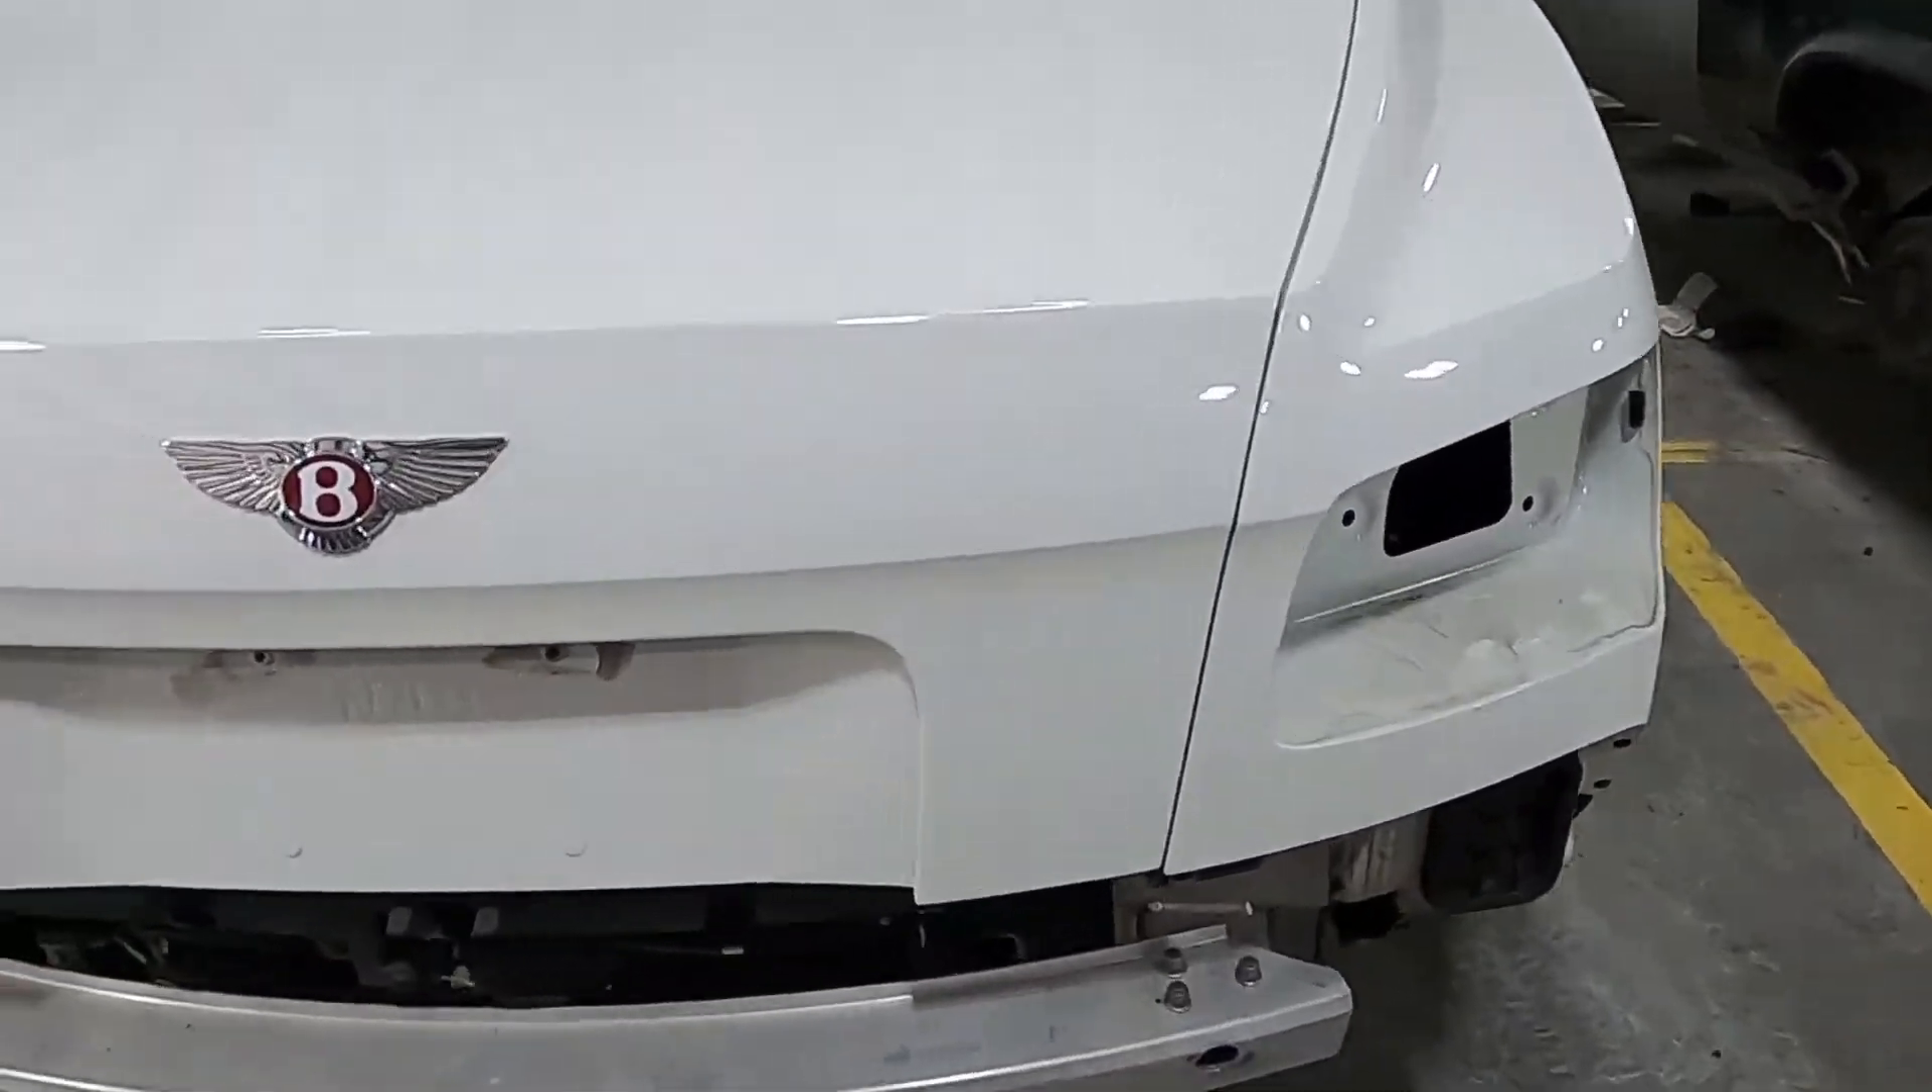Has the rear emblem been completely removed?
No.